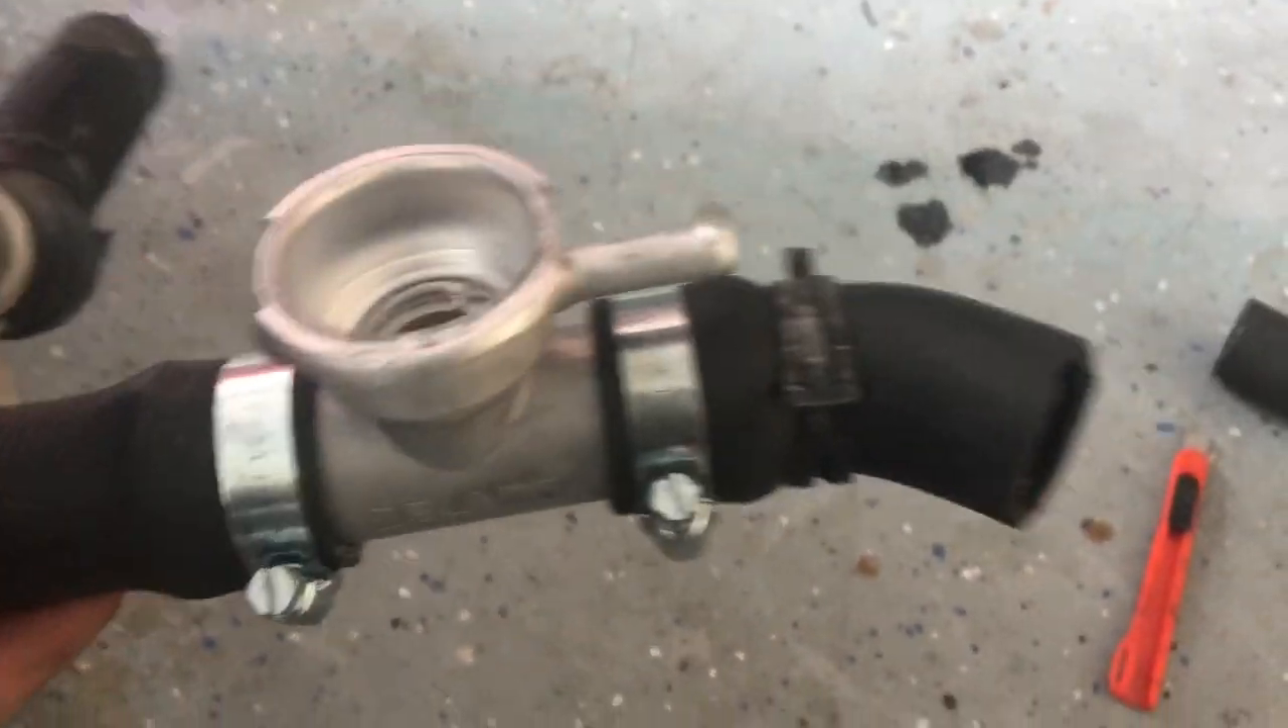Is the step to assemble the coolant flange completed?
Yes.